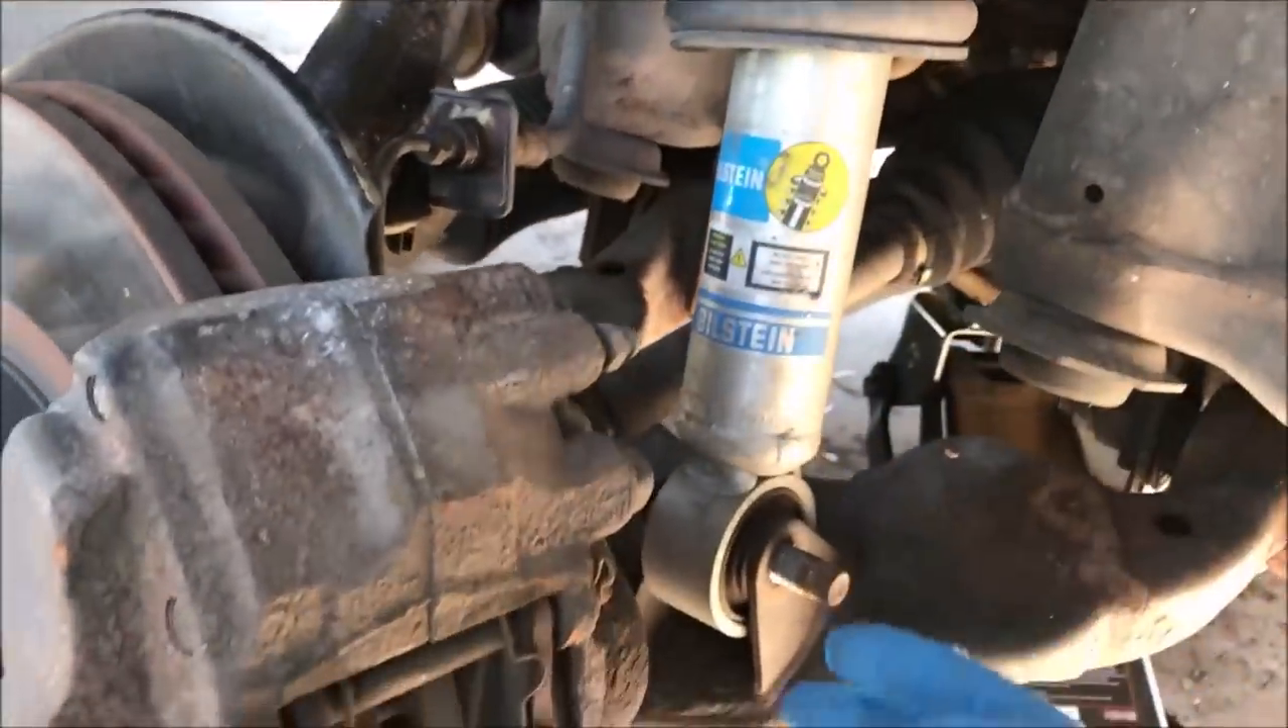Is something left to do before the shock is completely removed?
Yes.